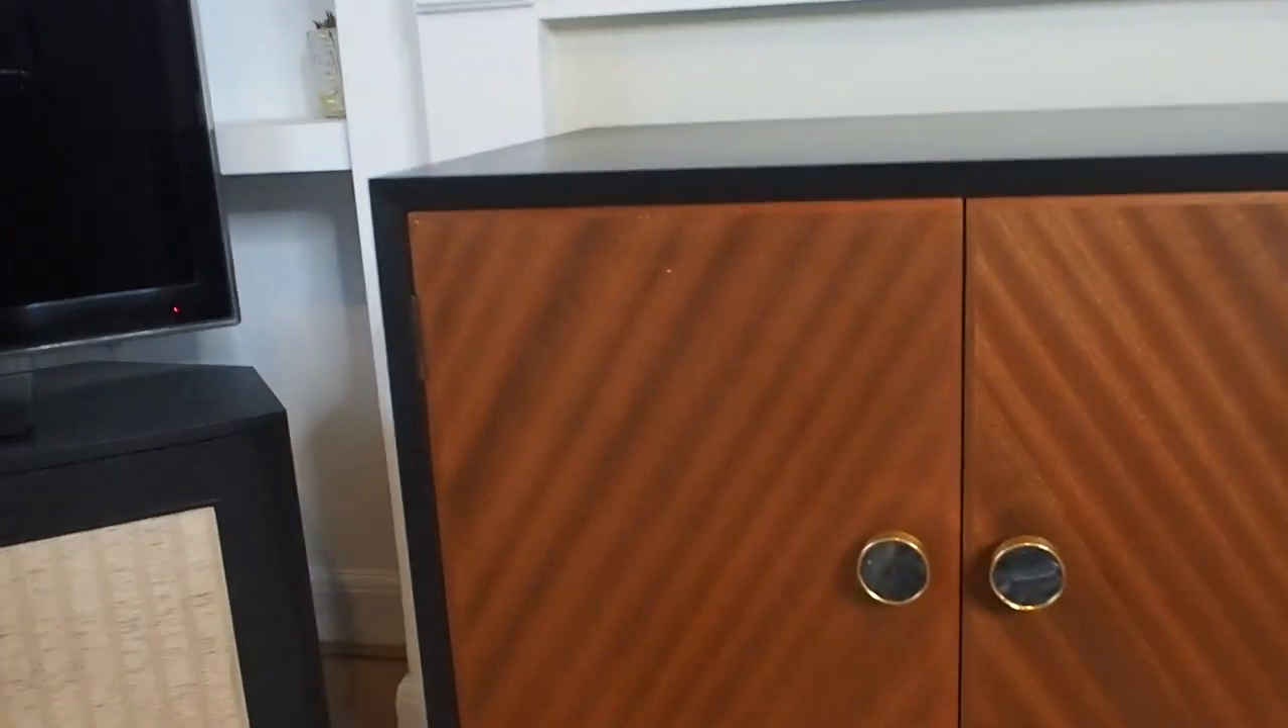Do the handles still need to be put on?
No.